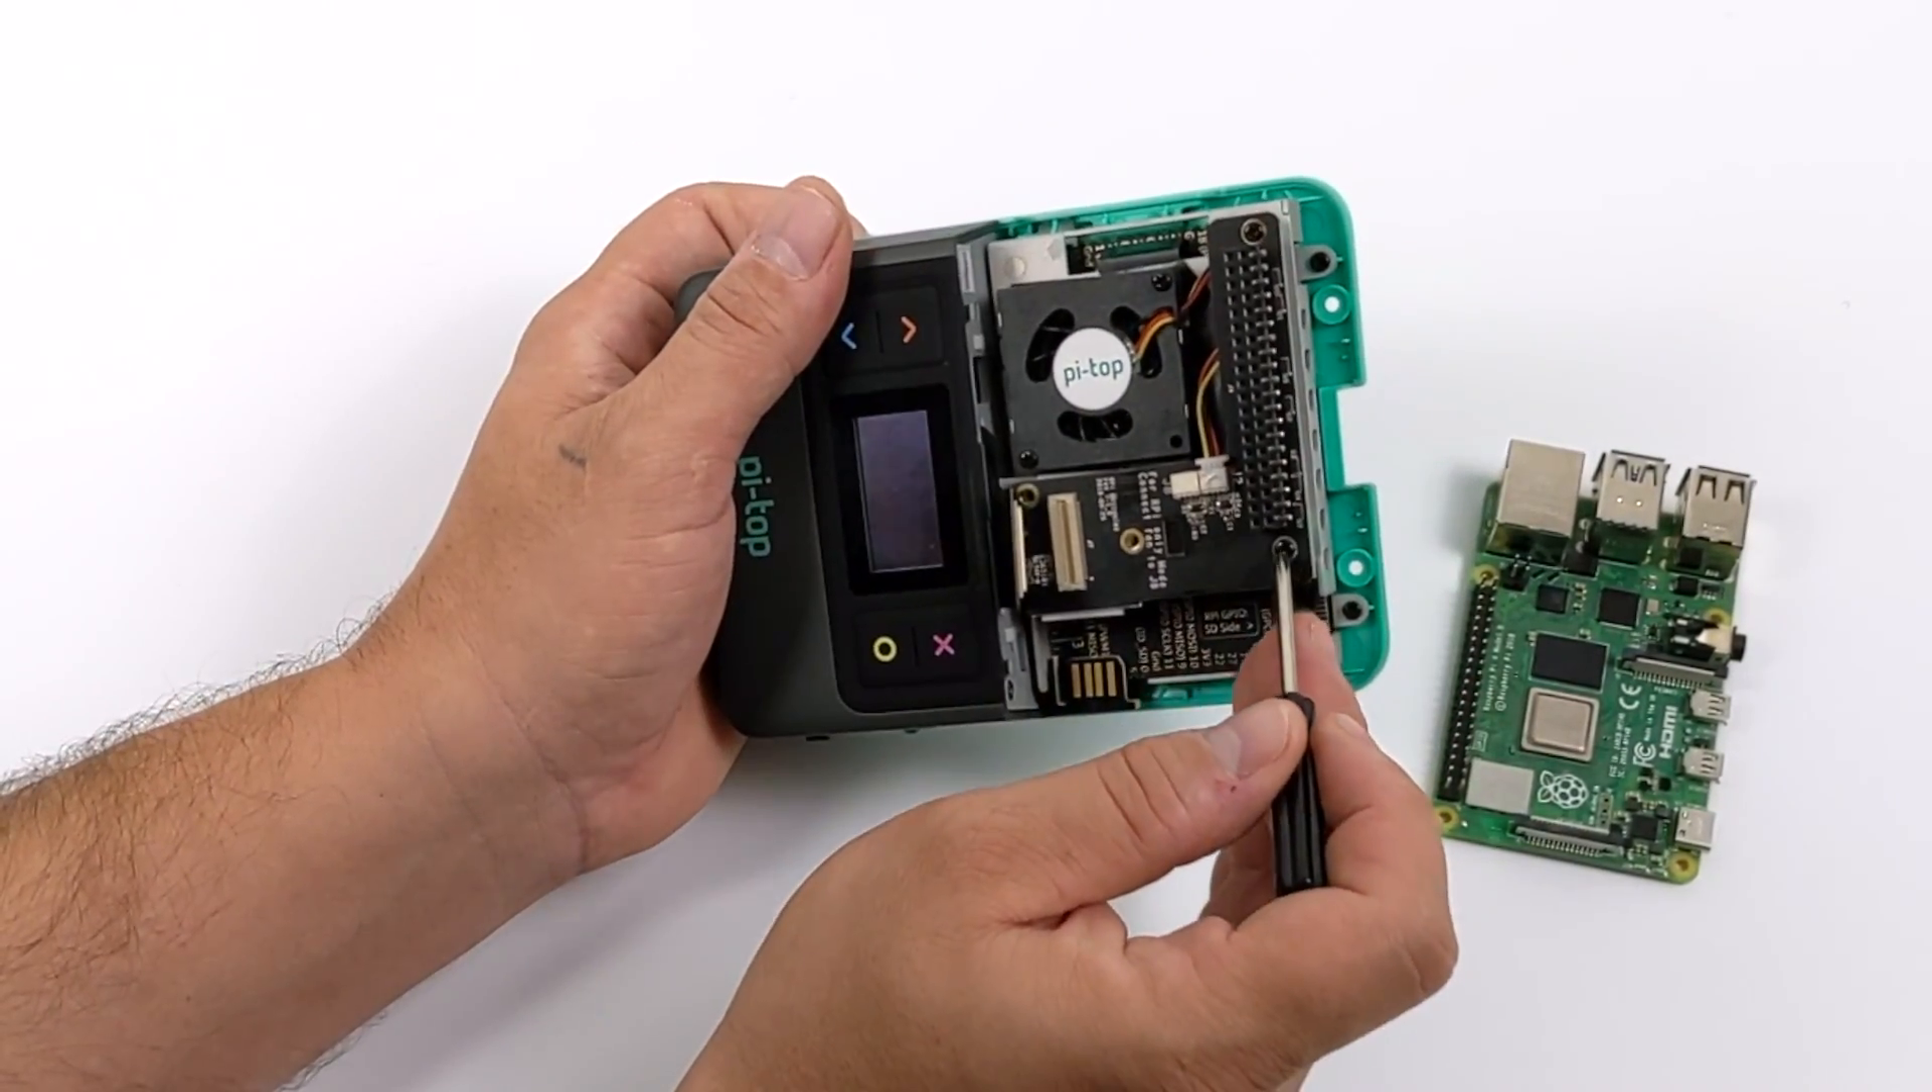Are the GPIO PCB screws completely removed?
No.